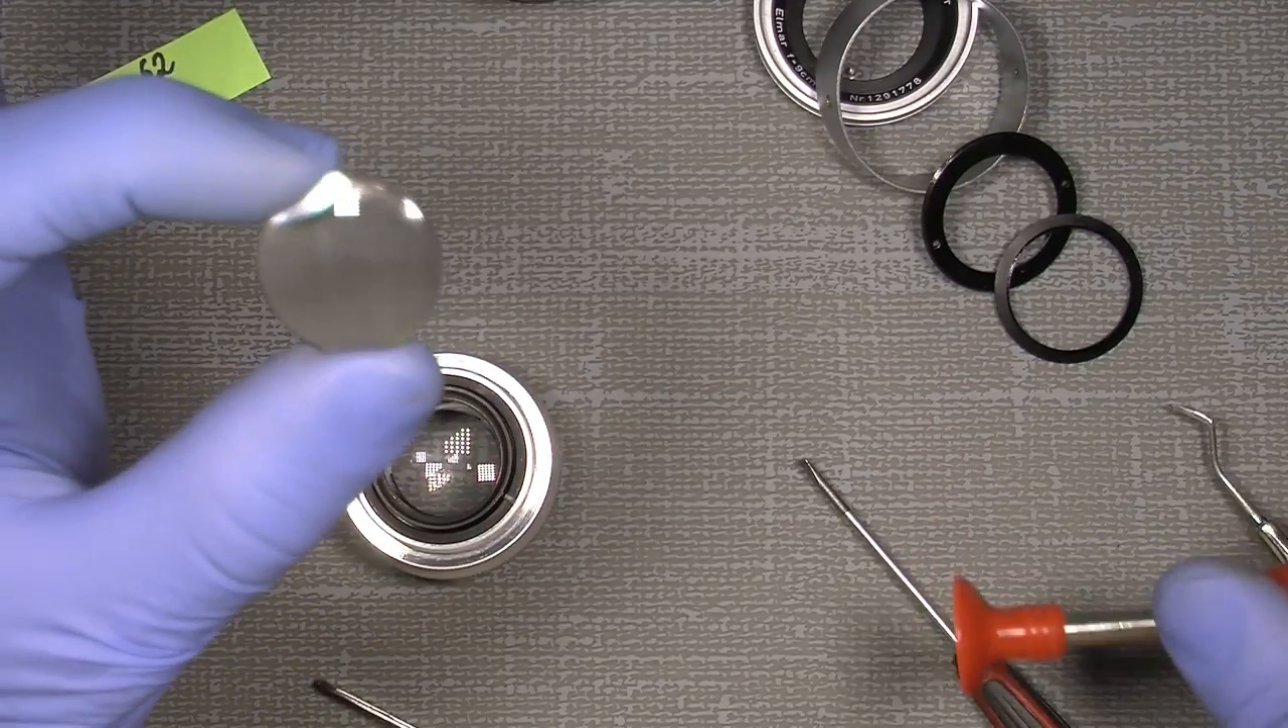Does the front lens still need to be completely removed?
No.